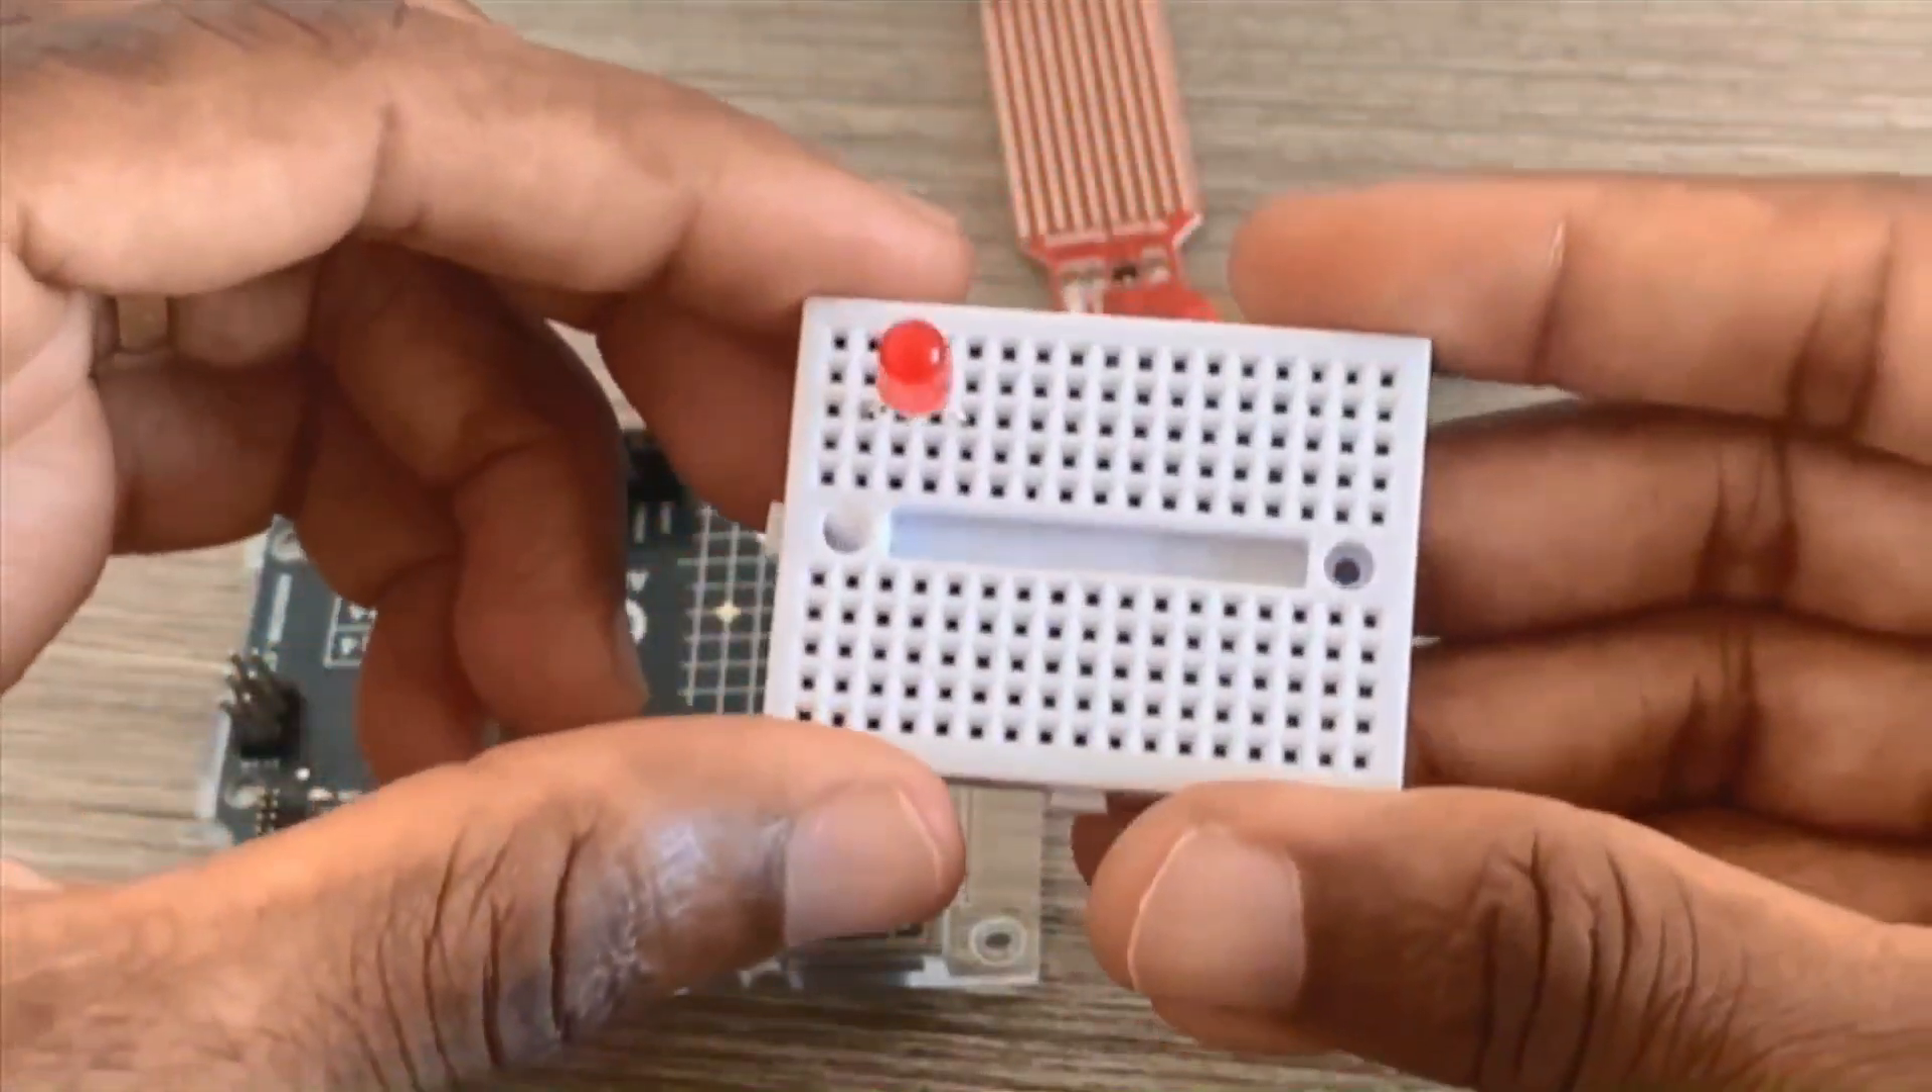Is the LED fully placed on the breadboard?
Yes.